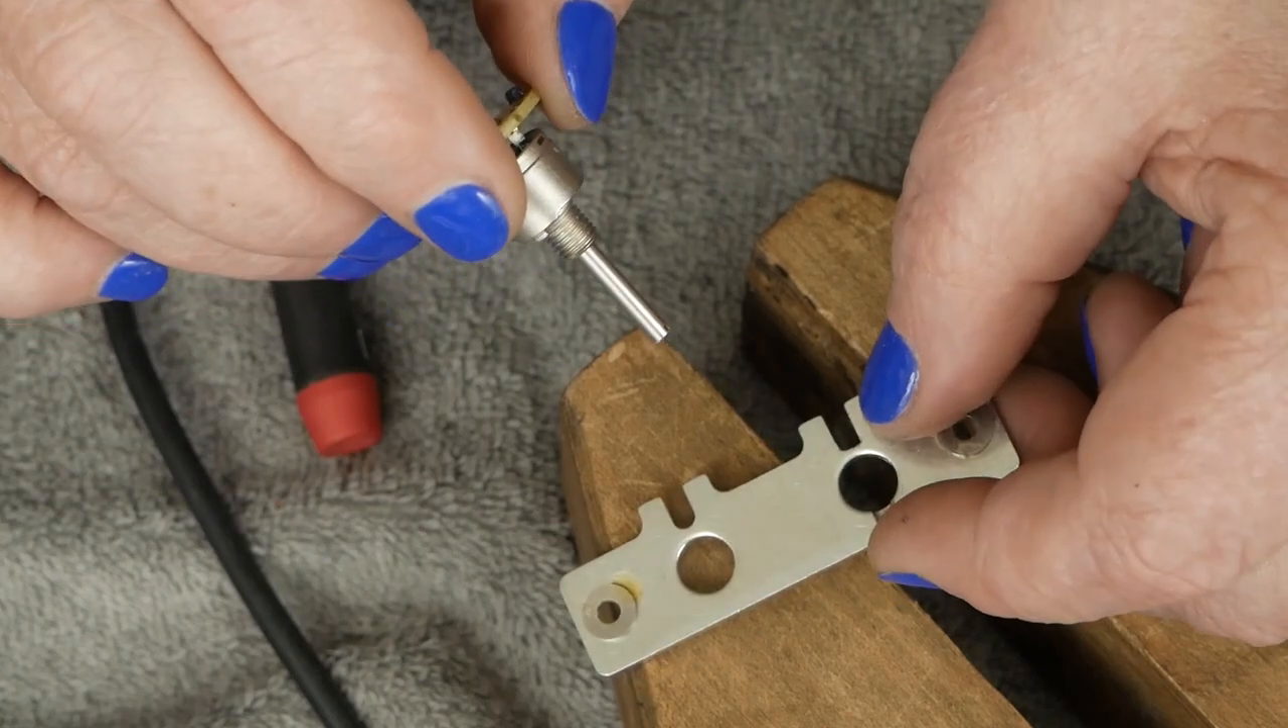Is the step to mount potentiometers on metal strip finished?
No.